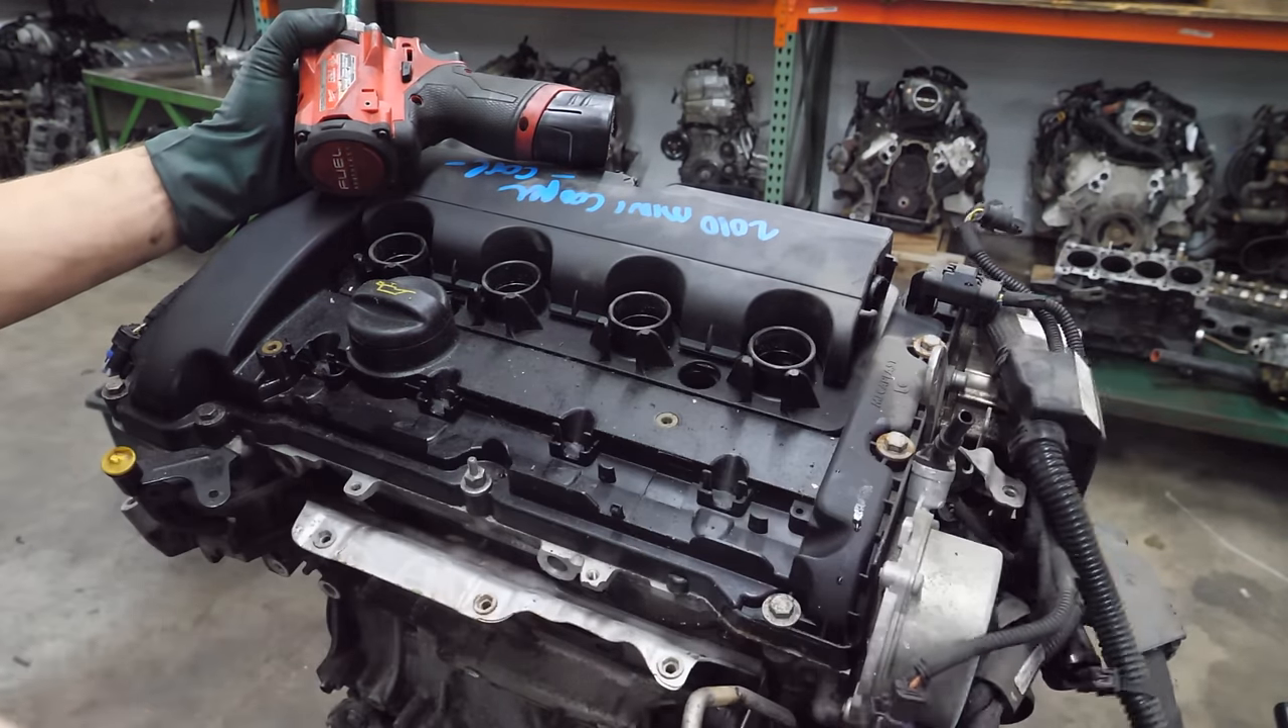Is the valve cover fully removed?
No.